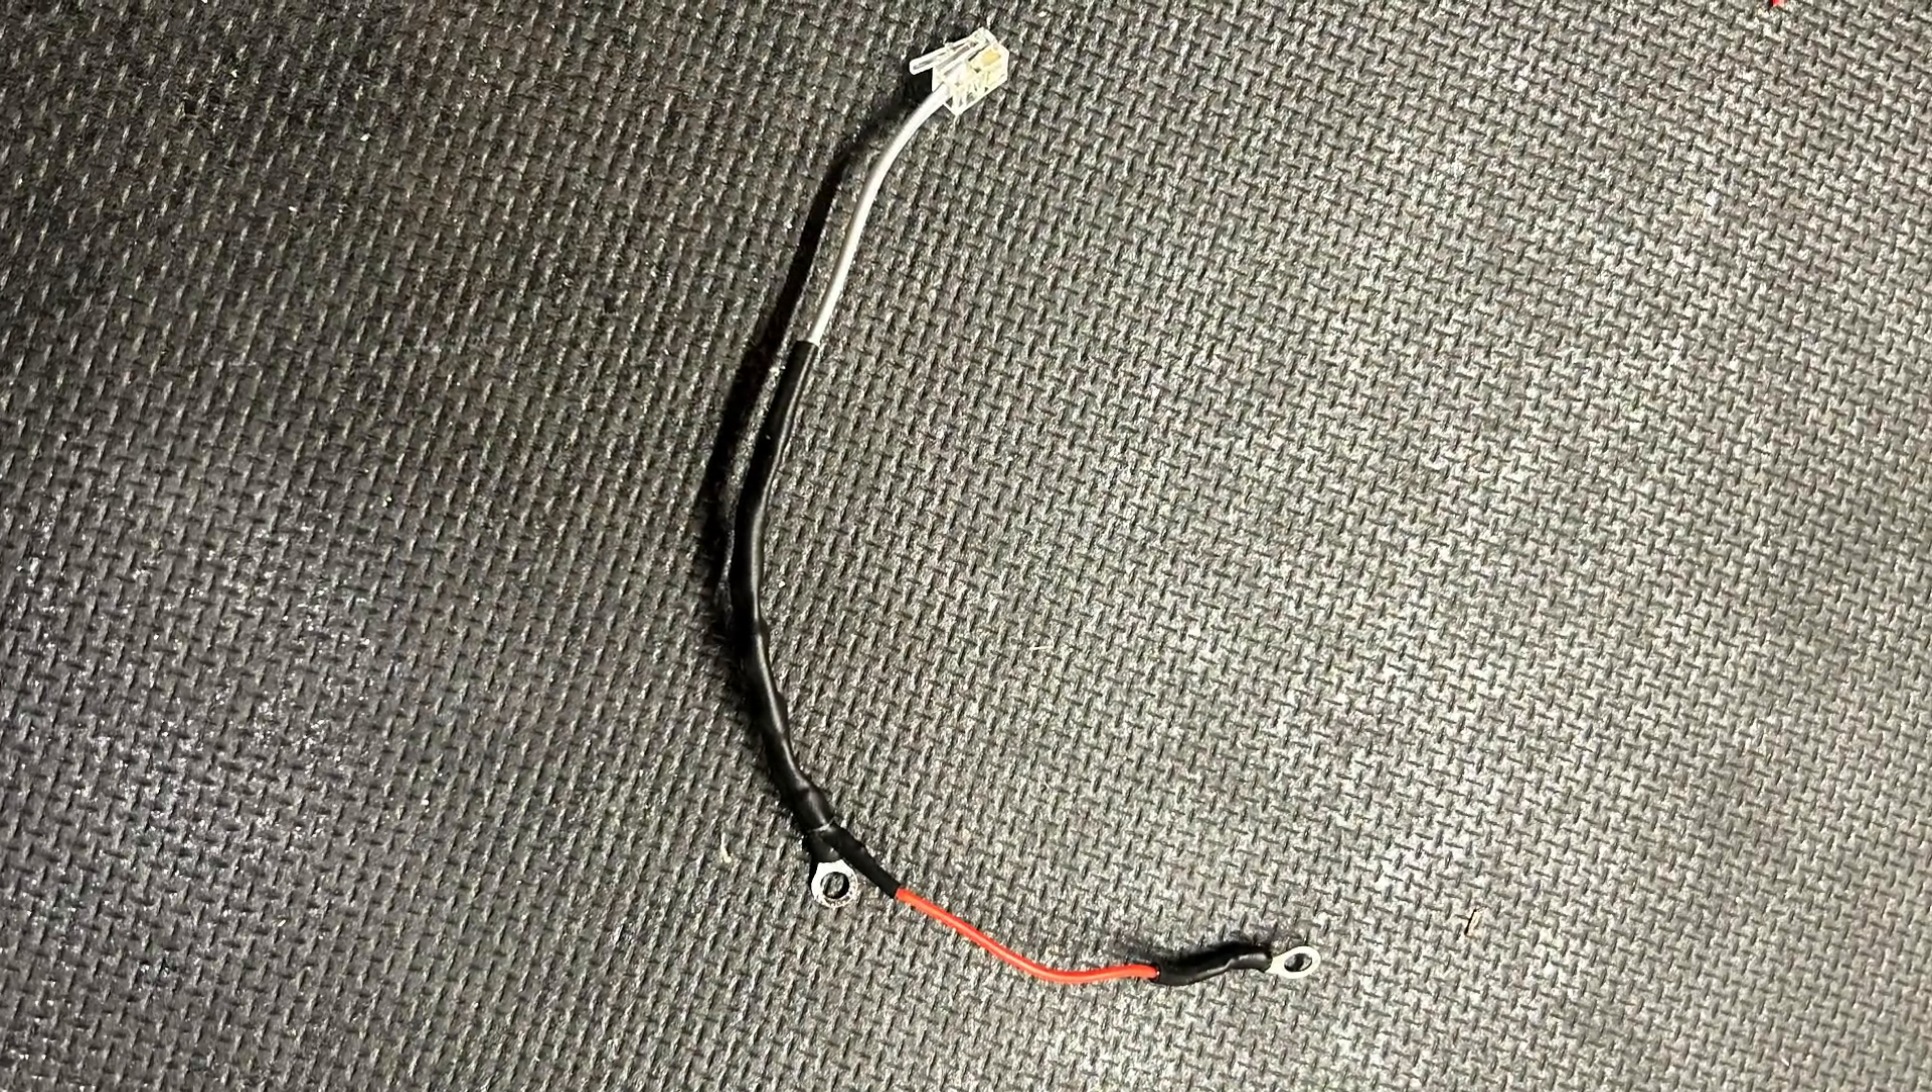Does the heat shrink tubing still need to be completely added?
No.